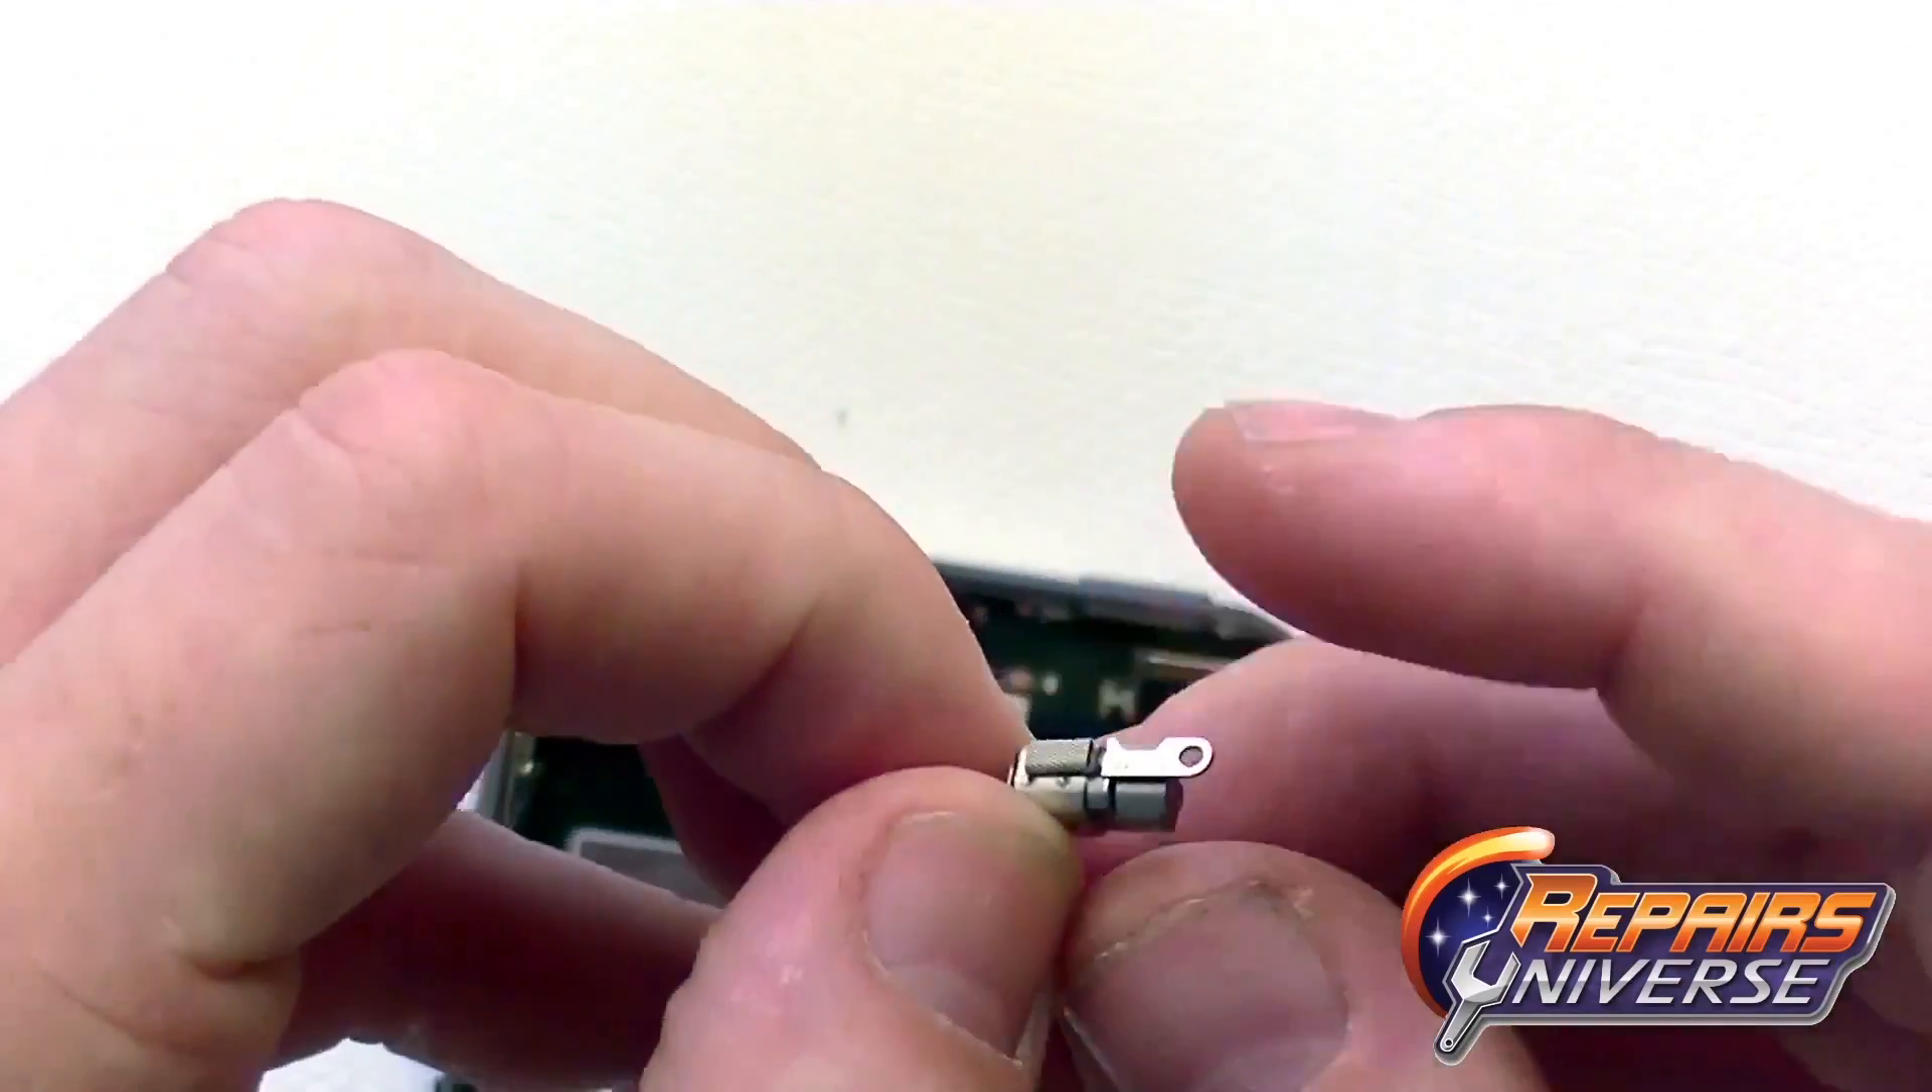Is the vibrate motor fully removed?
Yes.